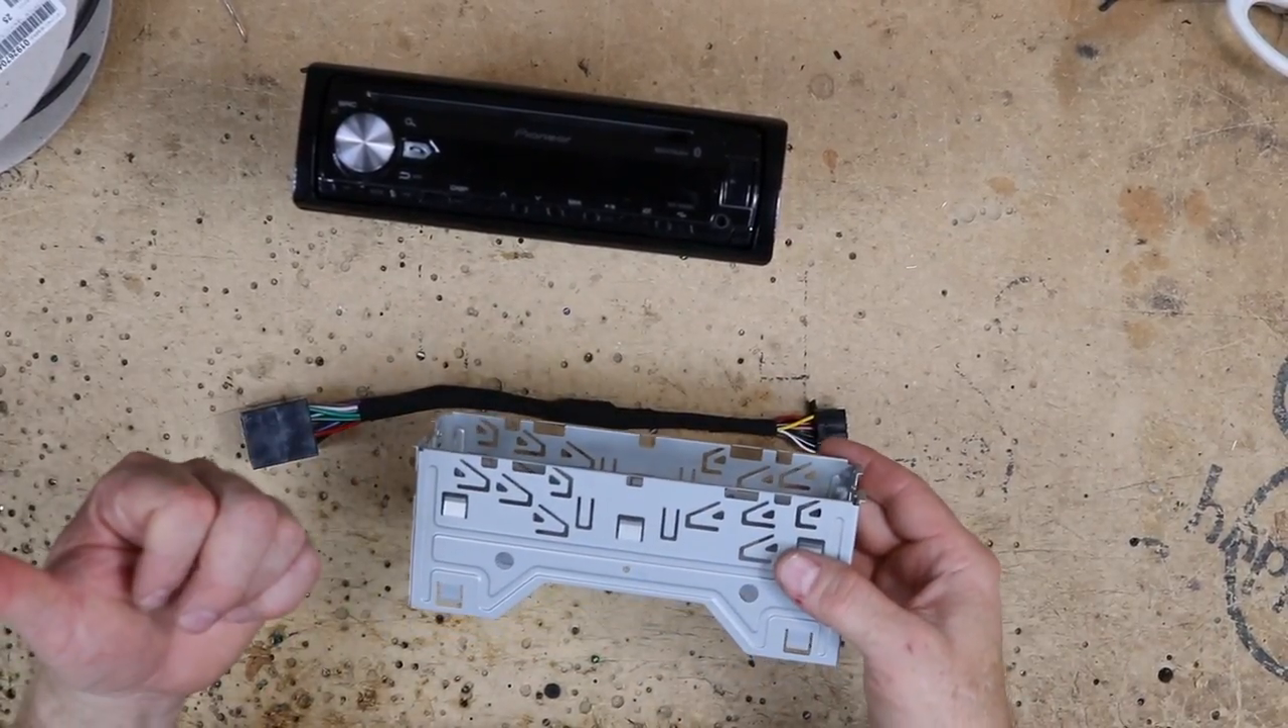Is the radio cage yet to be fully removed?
No.